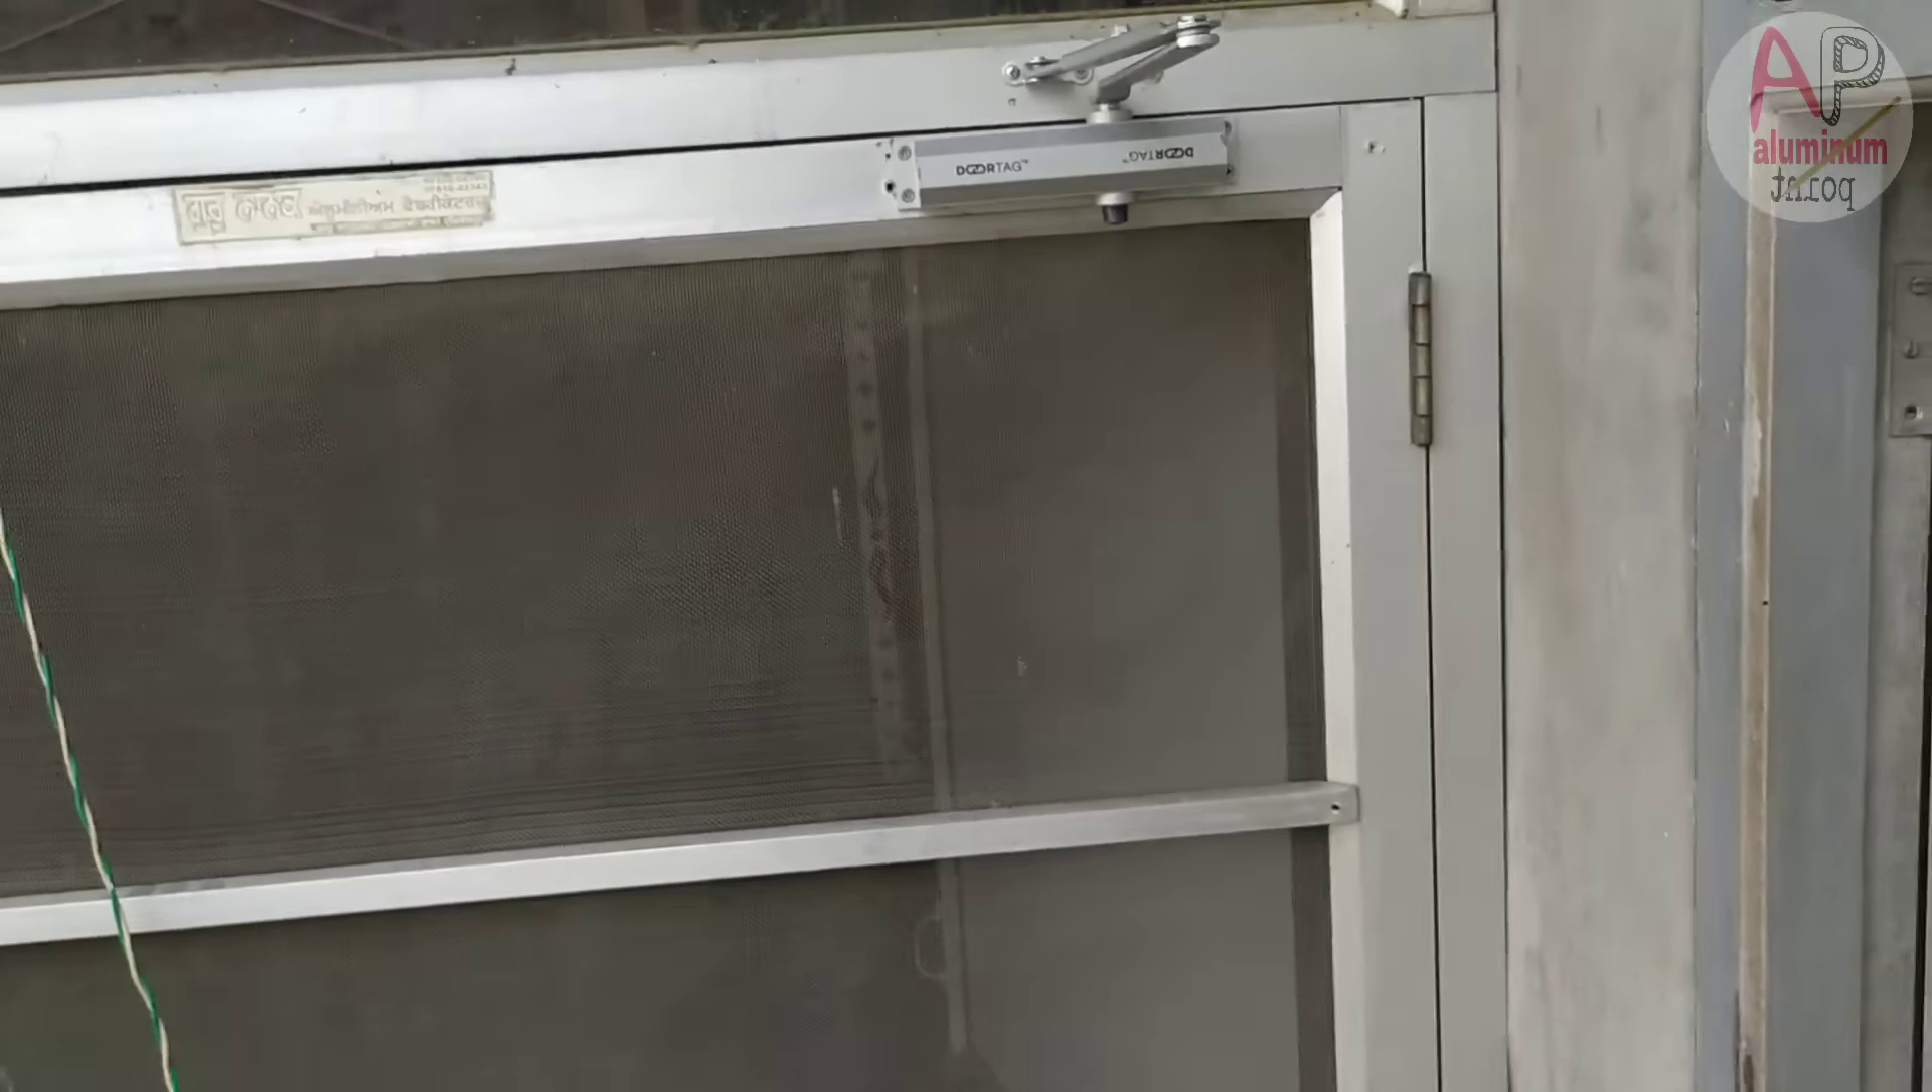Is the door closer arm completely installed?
Yes.